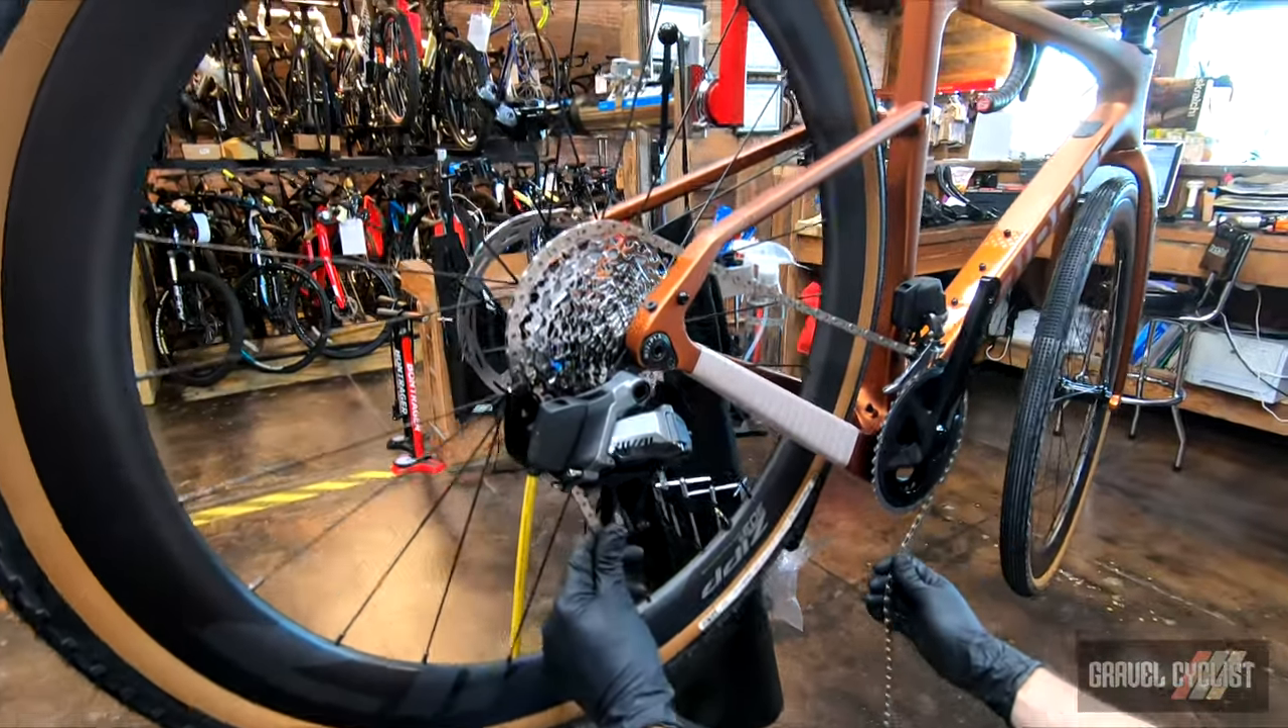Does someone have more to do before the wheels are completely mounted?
No.